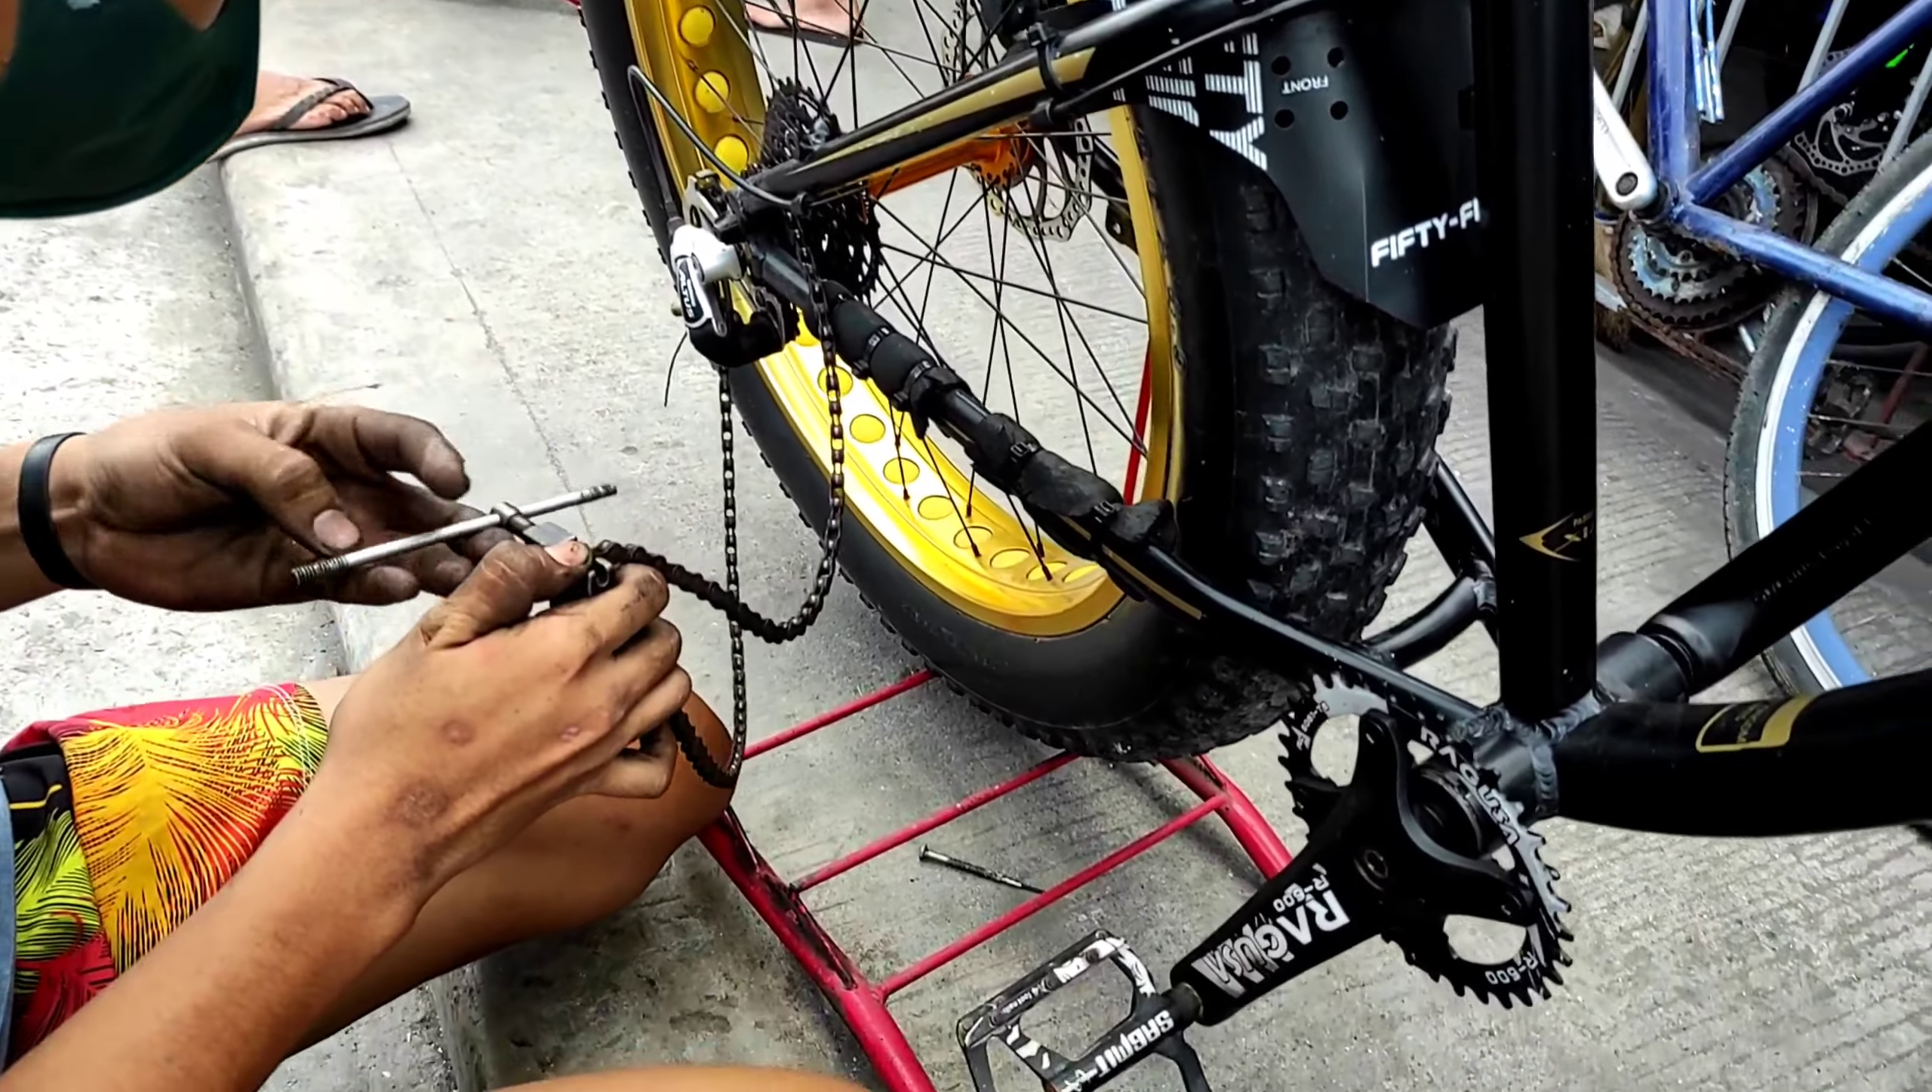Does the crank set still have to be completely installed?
No.